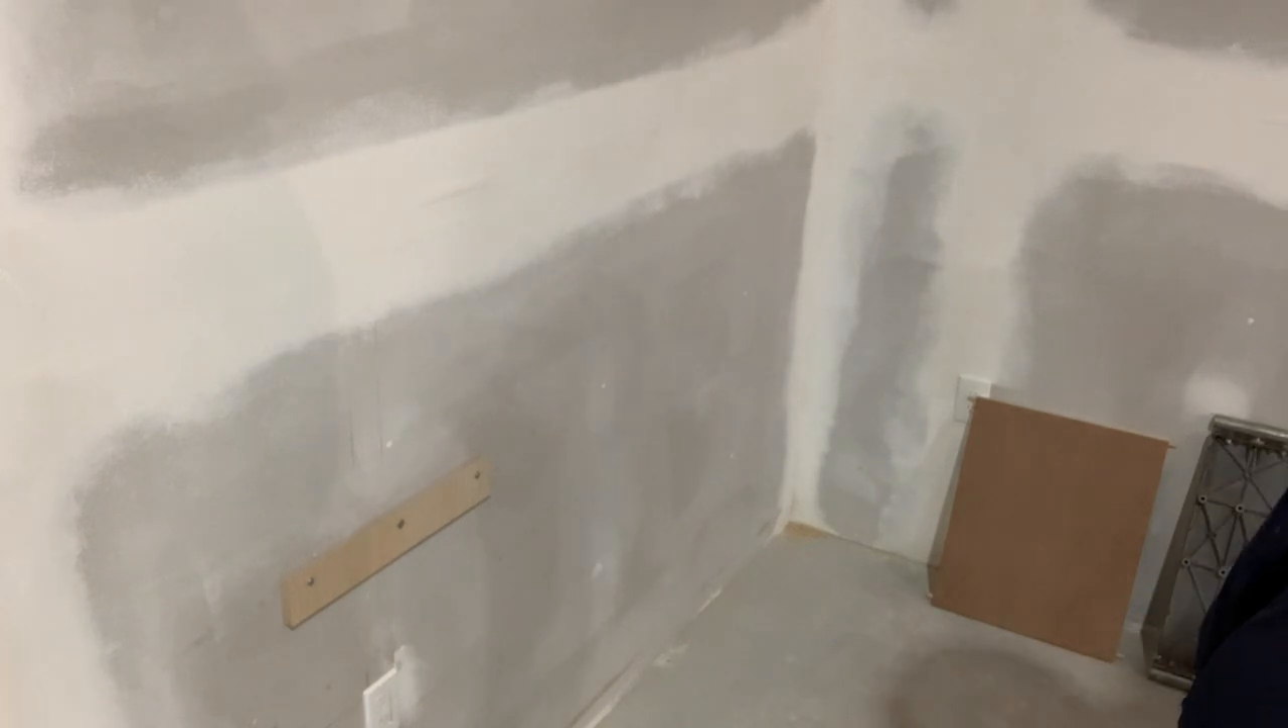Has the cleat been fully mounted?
Yes.